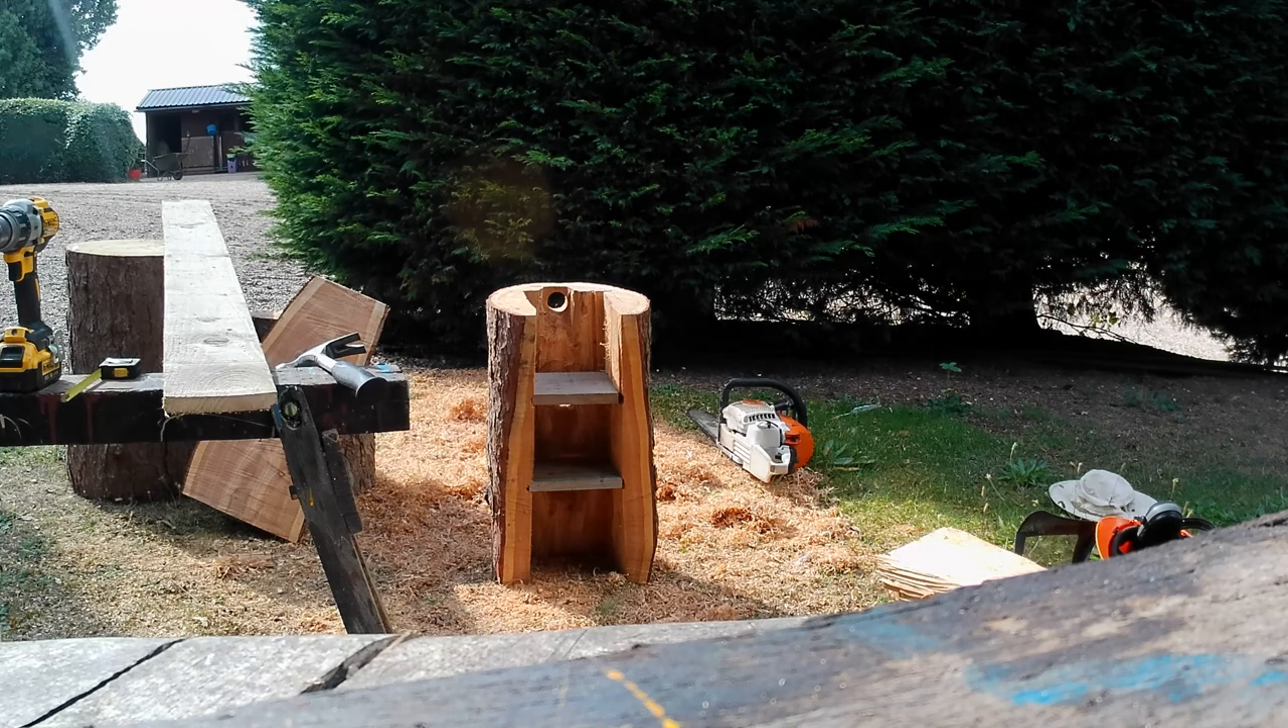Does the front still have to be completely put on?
Yes.